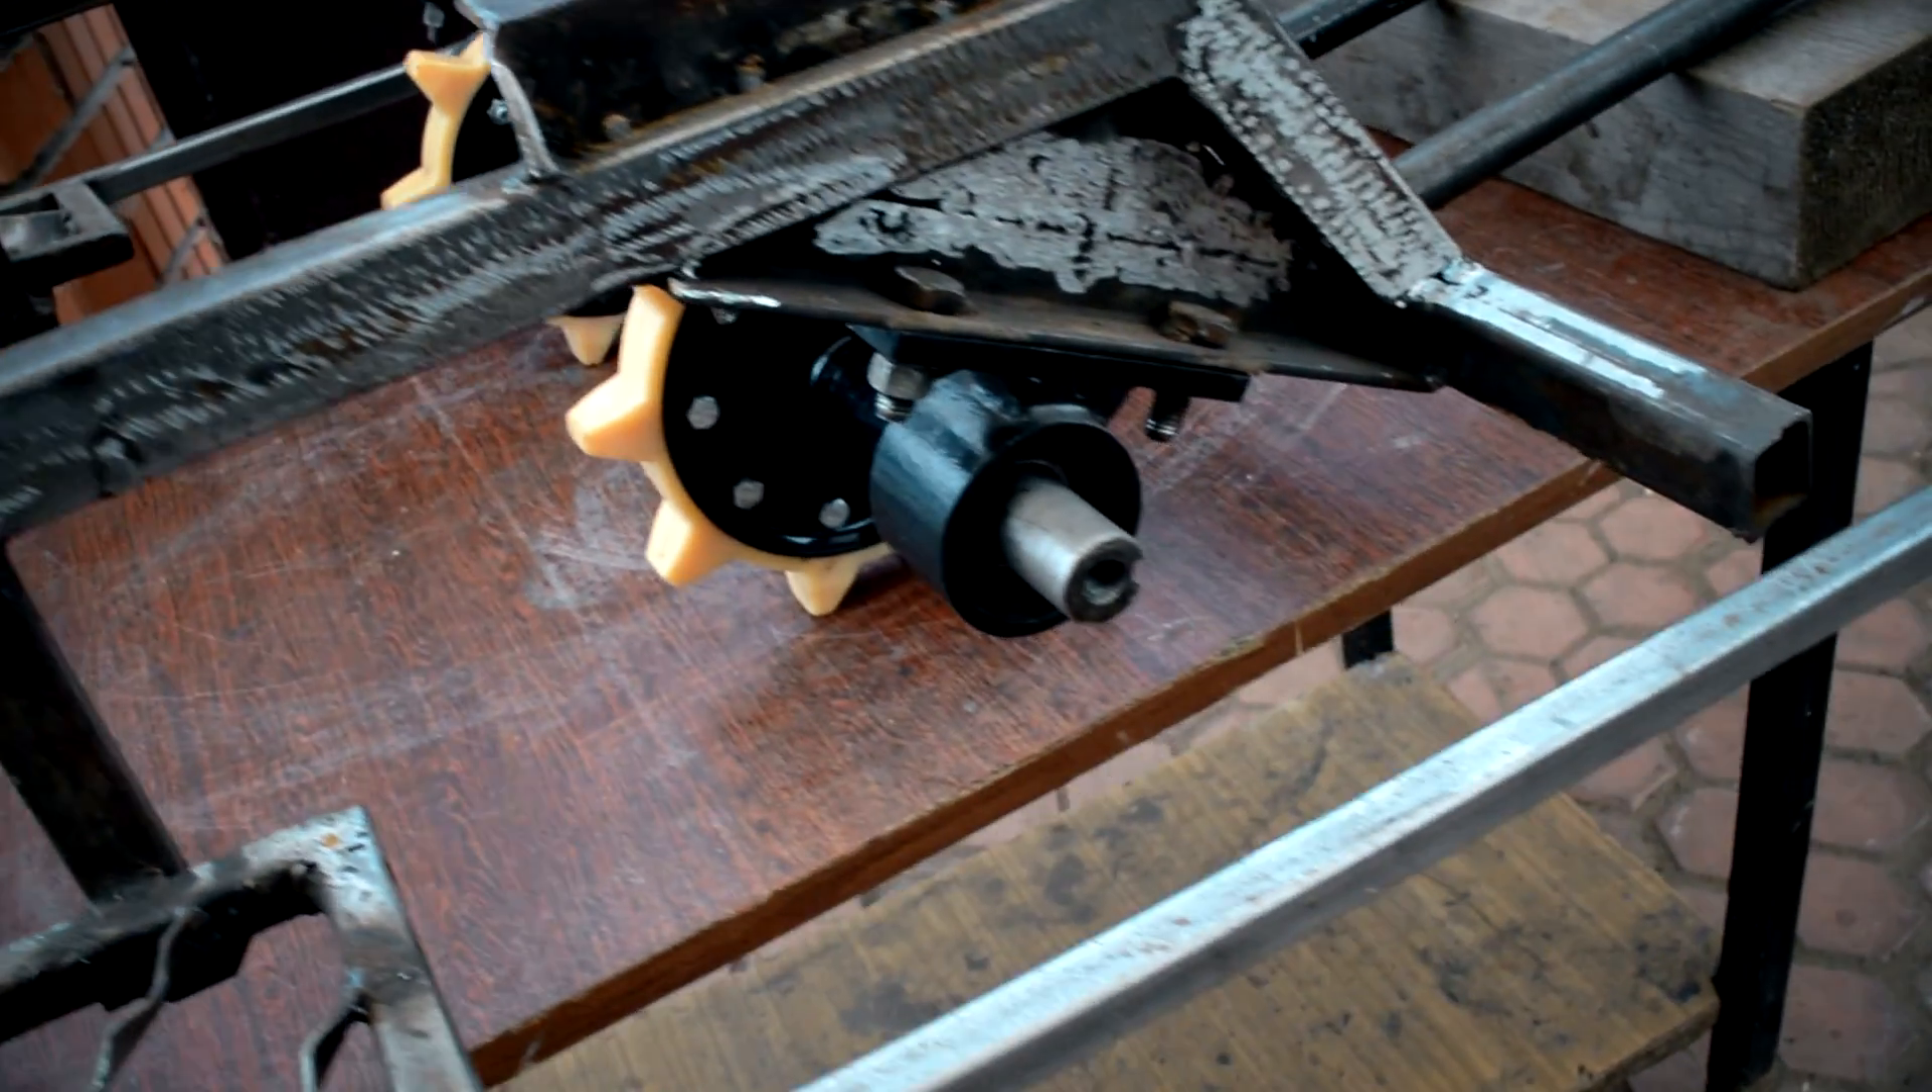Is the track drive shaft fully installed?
Yes.